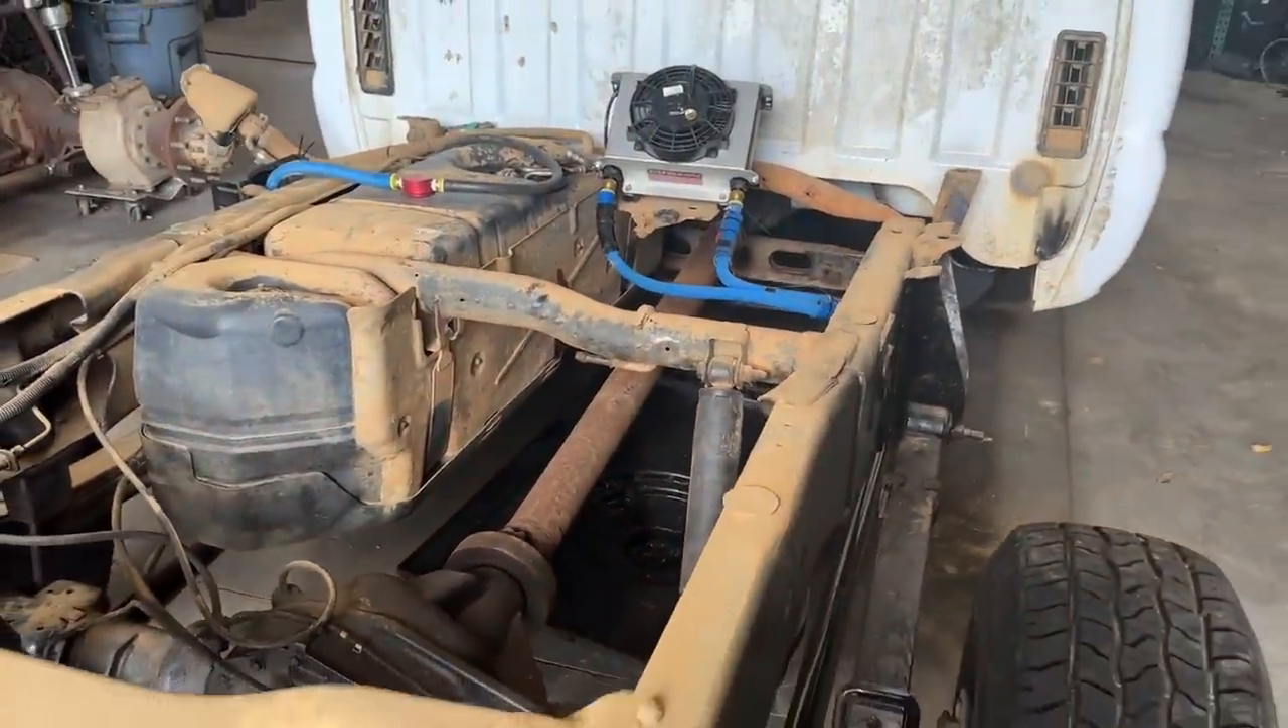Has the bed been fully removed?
Yes.